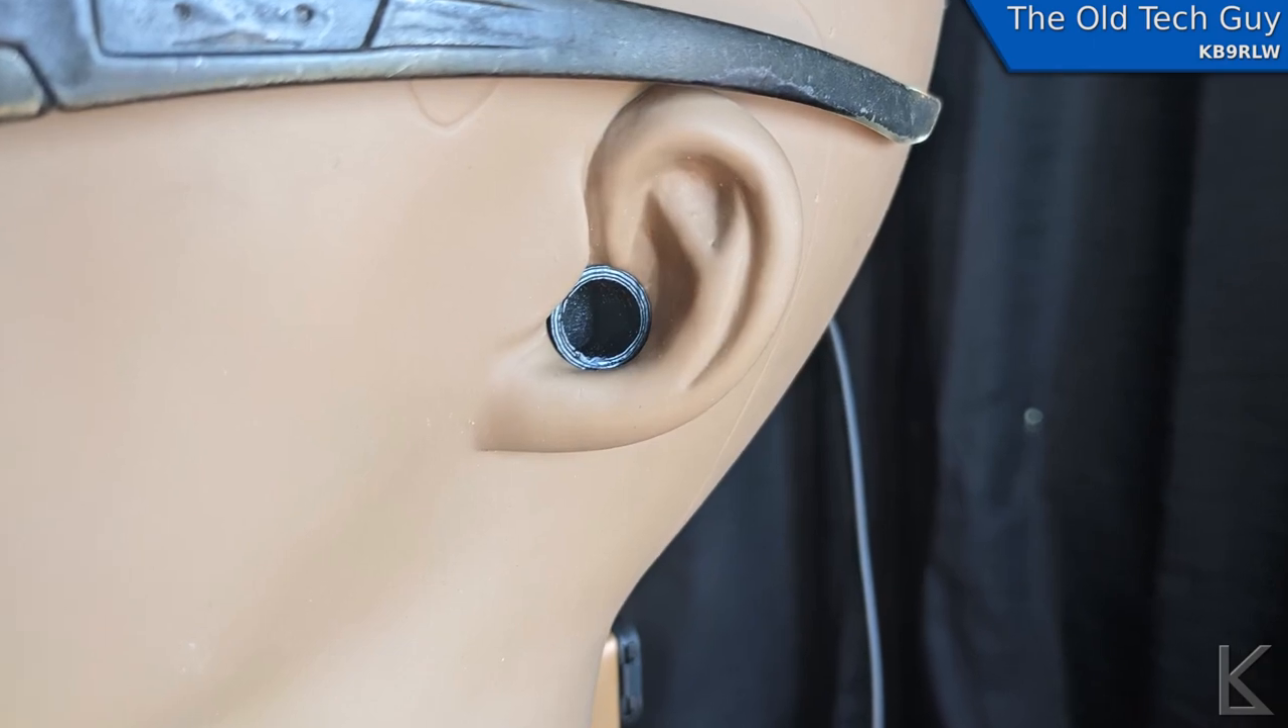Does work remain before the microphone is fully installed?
No.